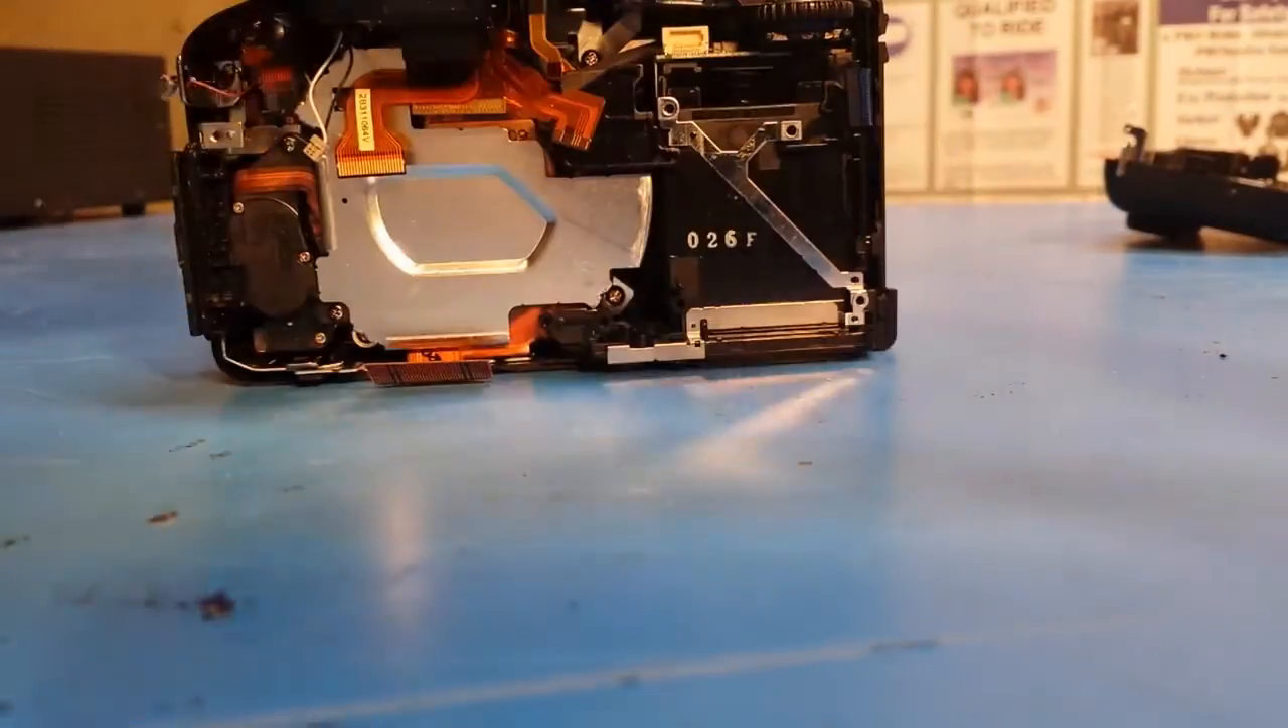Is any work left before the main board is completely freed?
No.